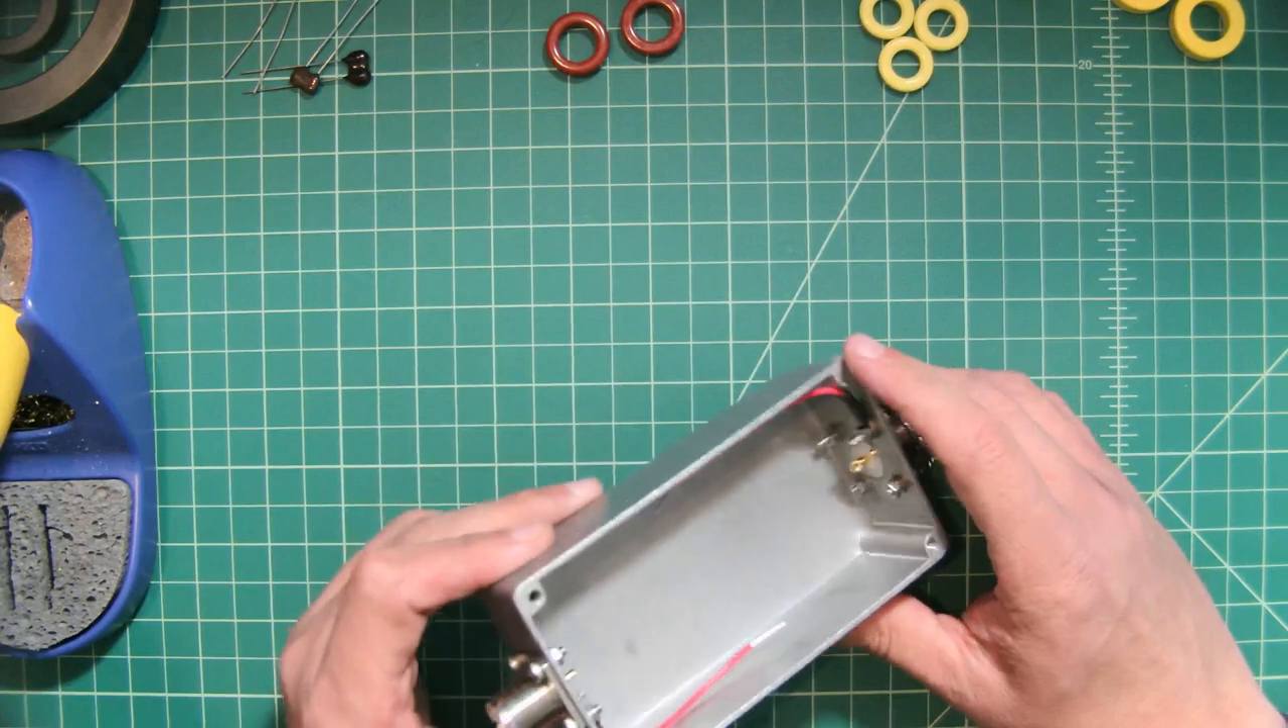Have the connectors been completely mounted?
Yes.